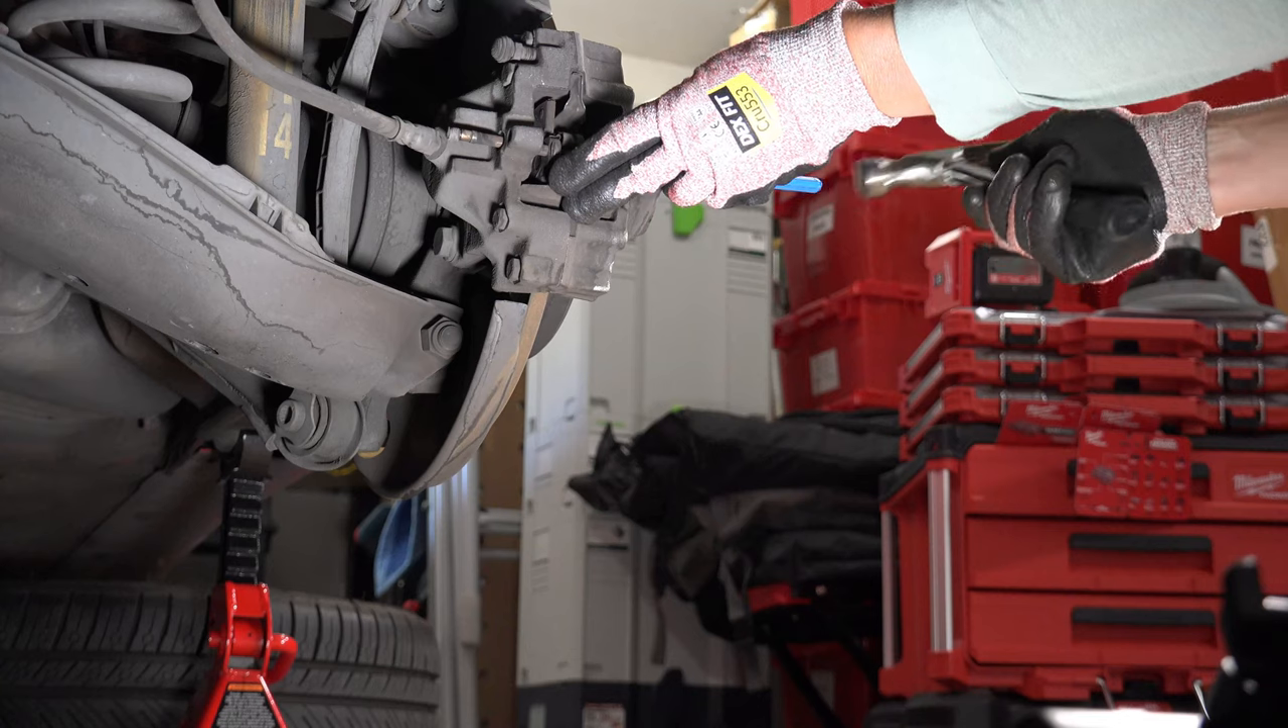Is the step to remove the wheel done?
Yes.